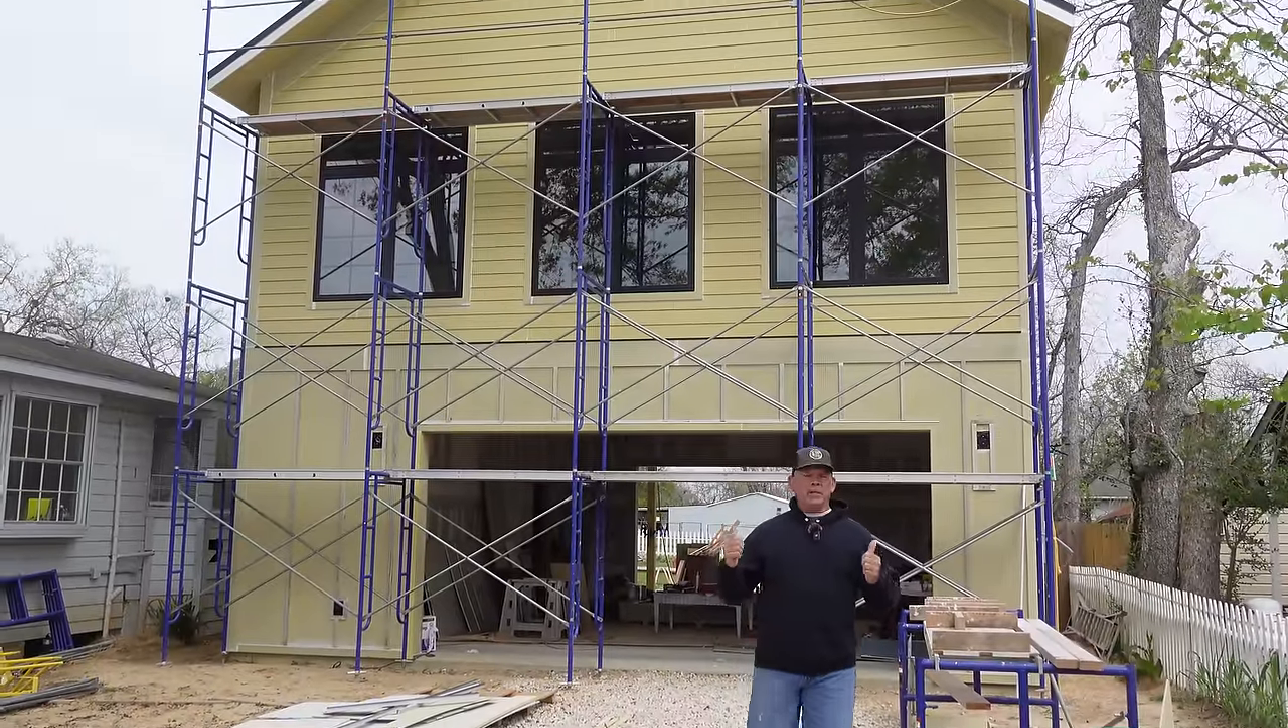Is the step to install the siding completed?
Yes.